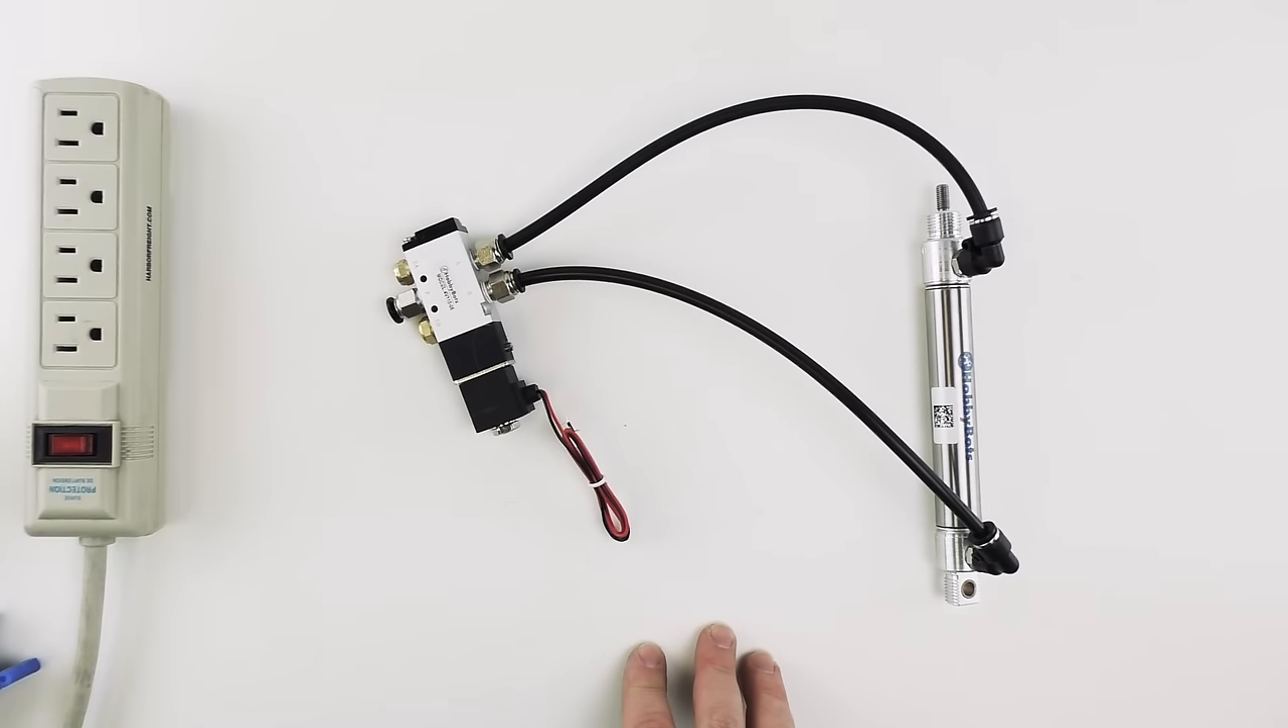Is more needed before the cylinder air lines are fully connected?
No.